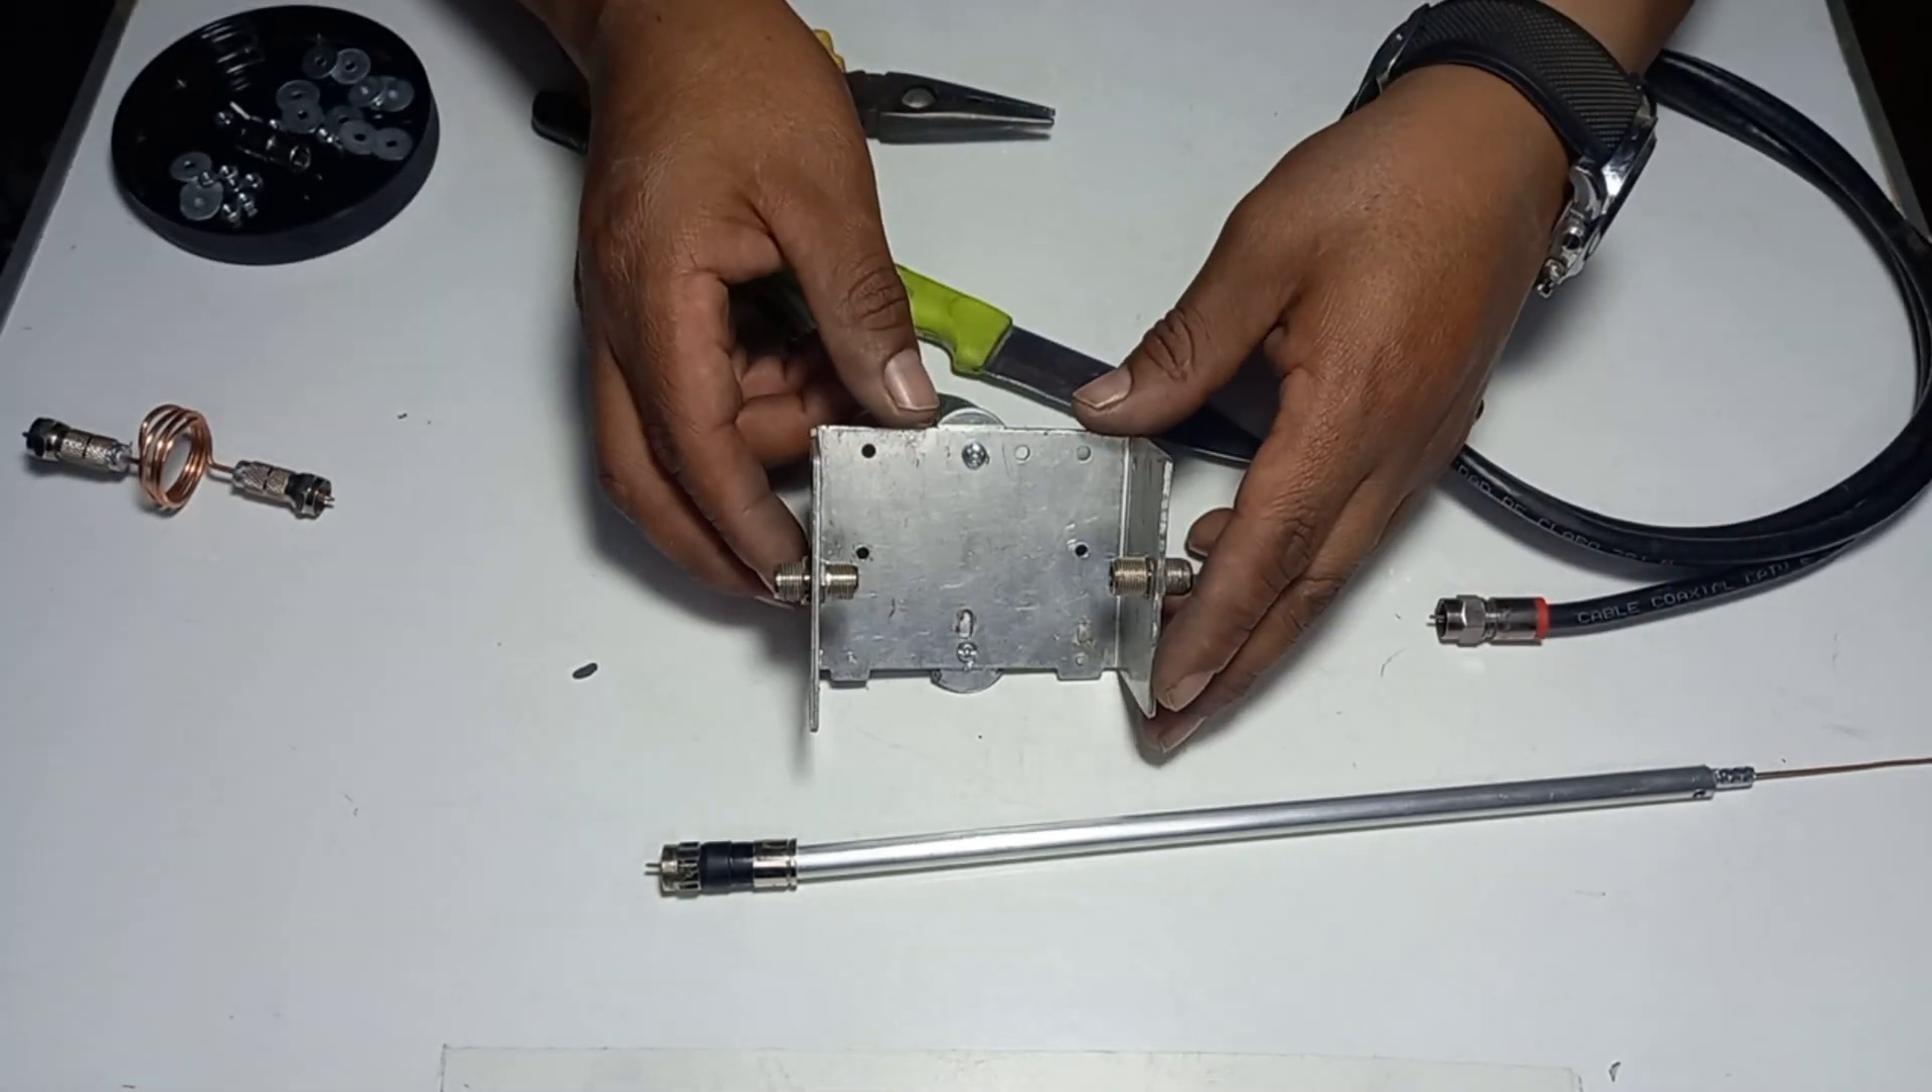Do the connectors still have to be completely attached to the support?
No.